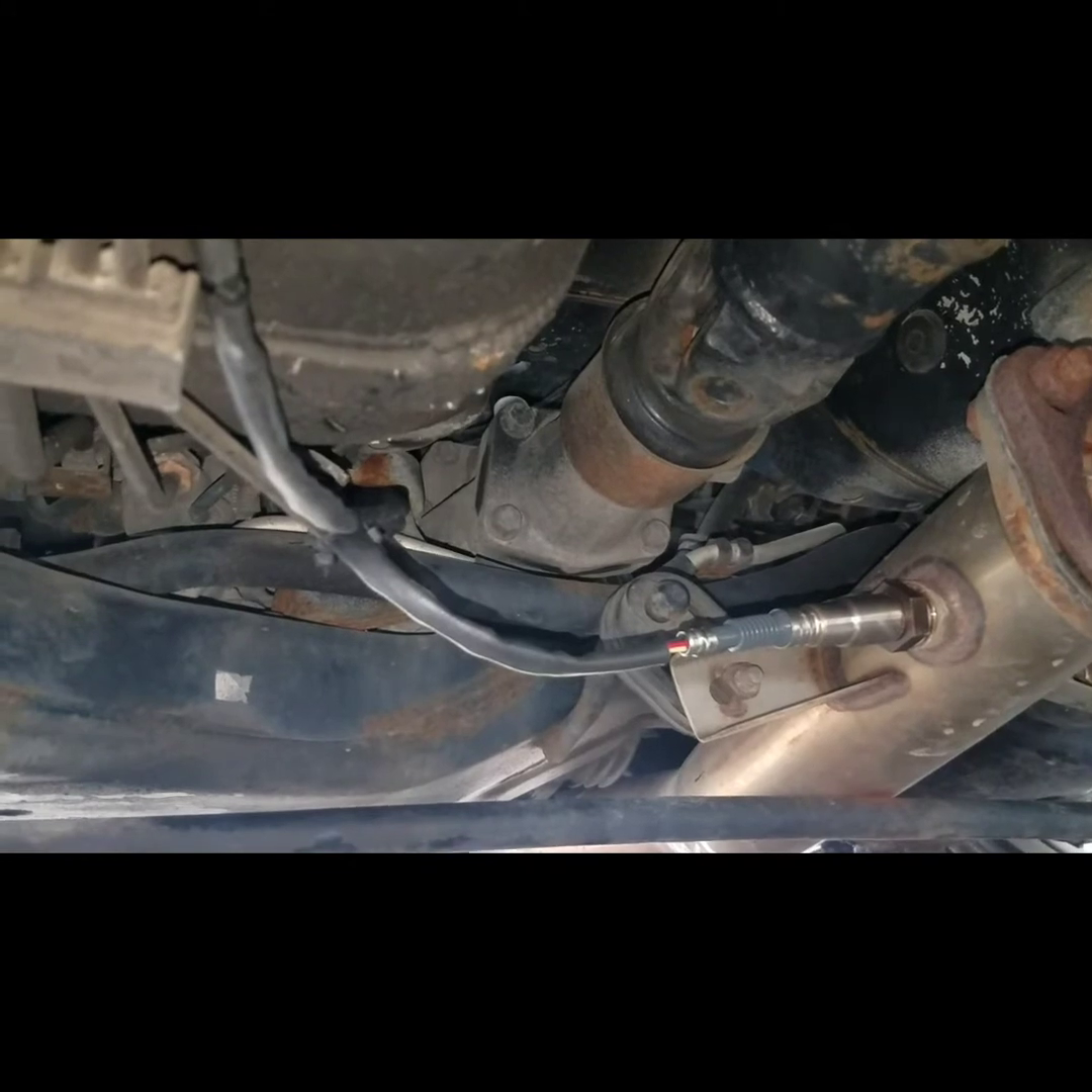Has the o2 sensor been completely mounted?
Yes.